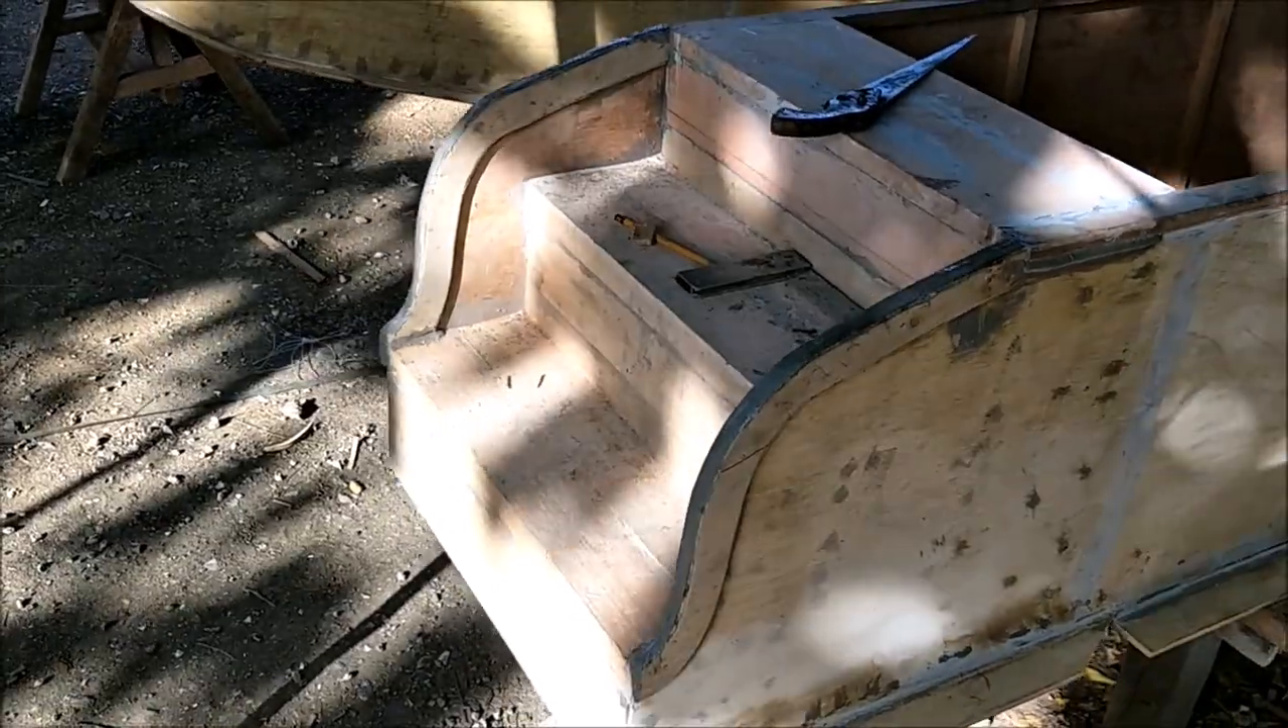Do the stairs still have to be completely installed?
No.